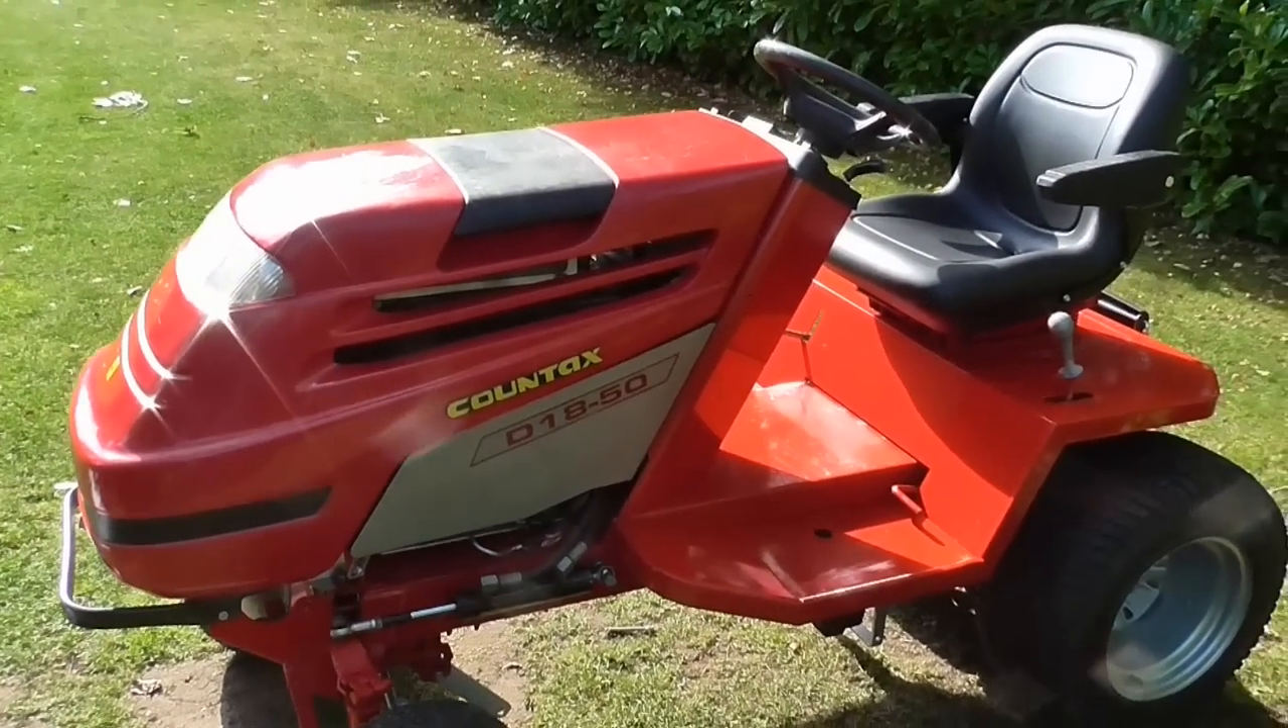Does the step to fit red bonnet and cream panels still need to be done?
No.